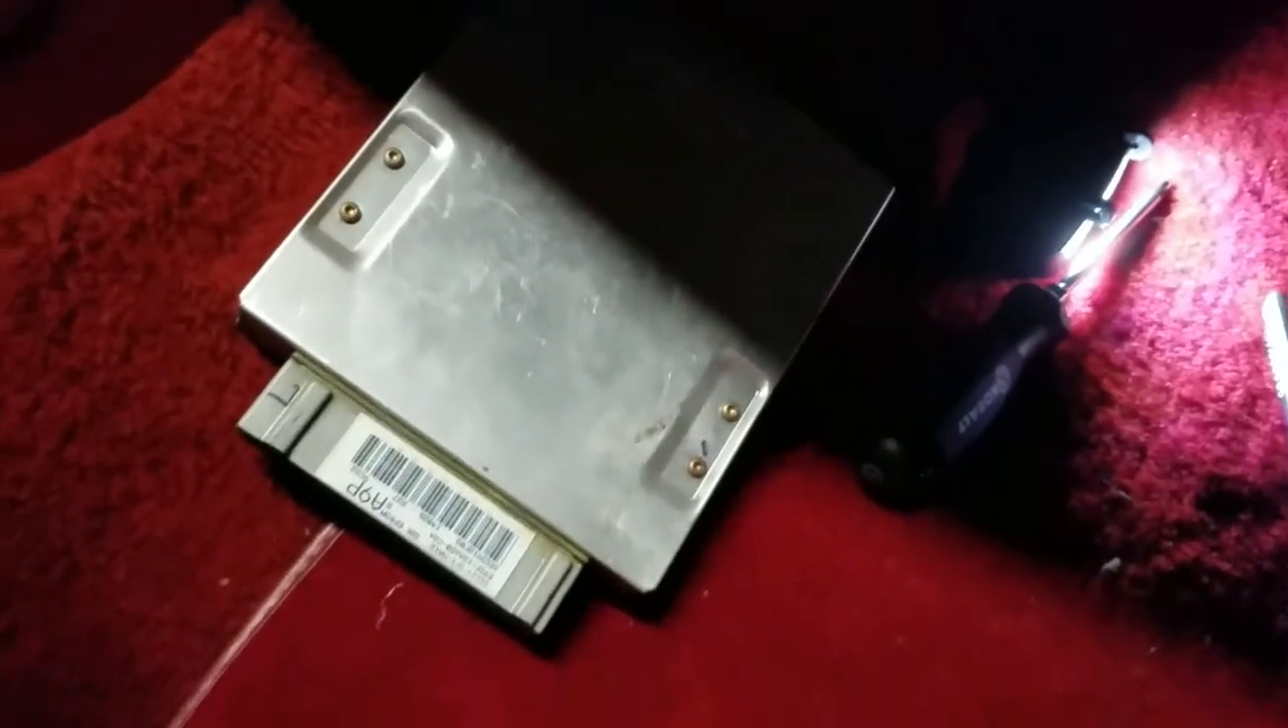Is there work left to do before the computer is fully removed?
No.